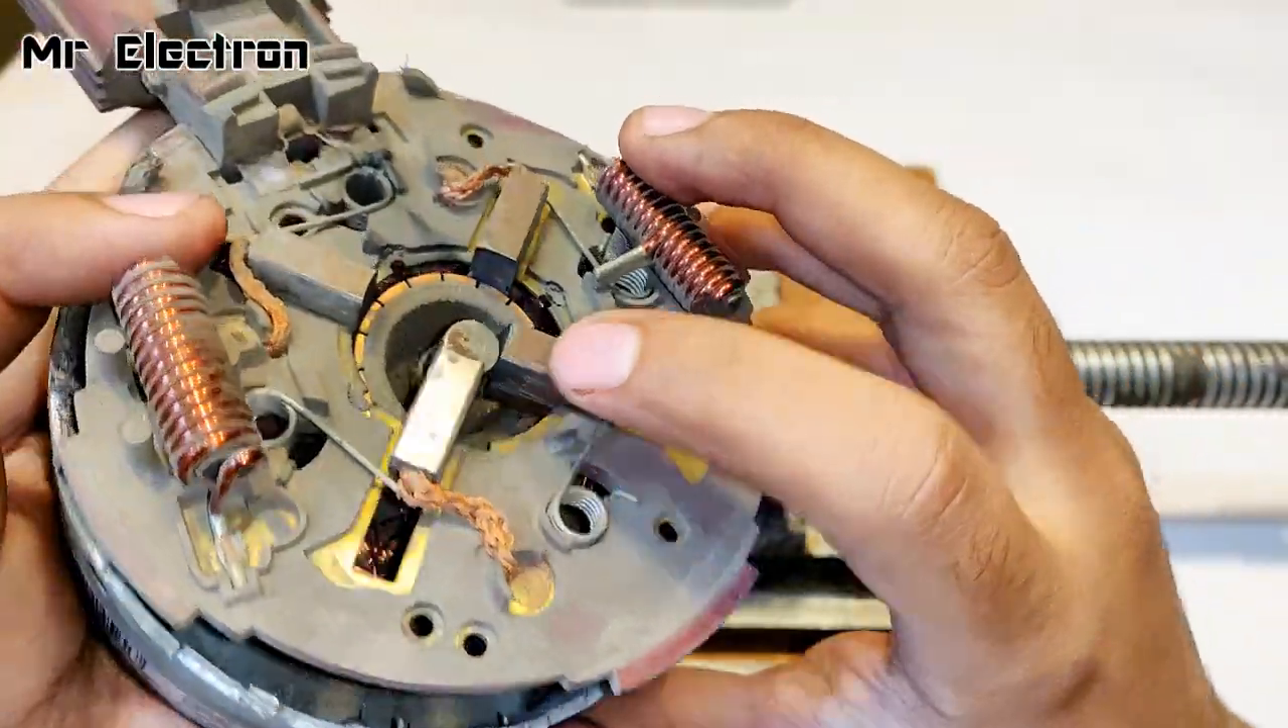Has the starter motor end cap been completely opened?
Yes.